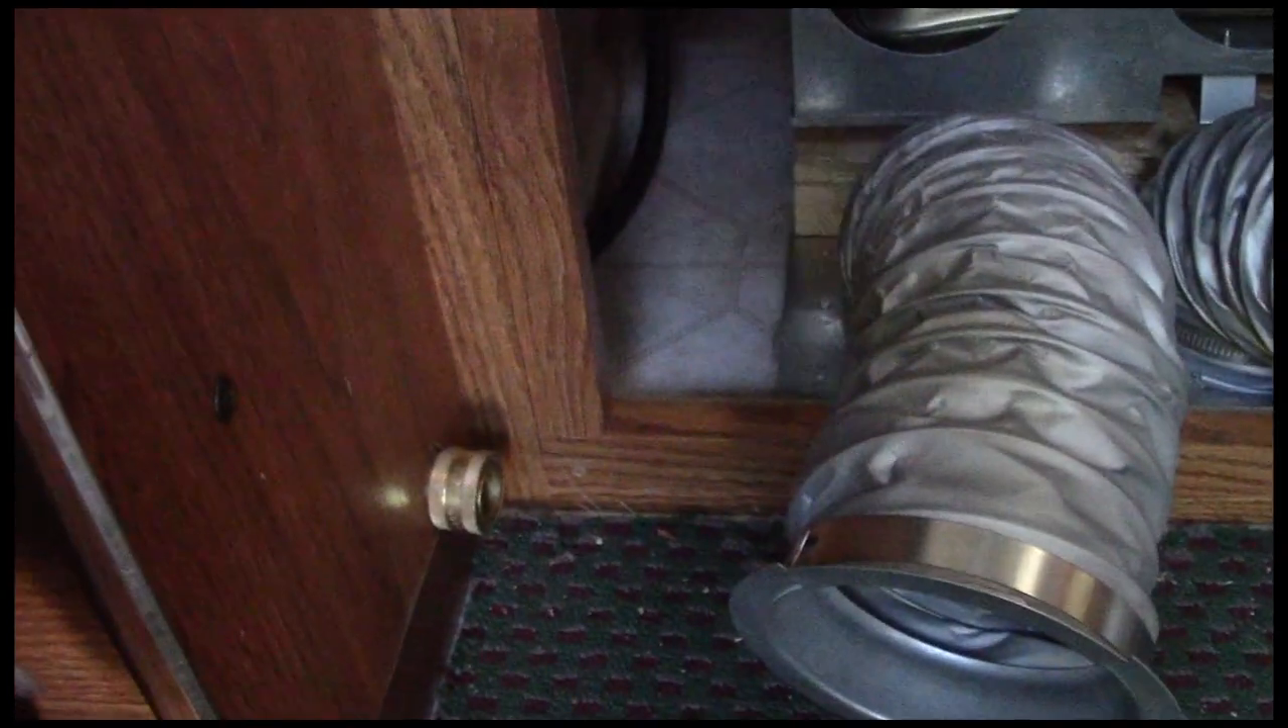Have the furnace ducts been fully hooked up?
No.